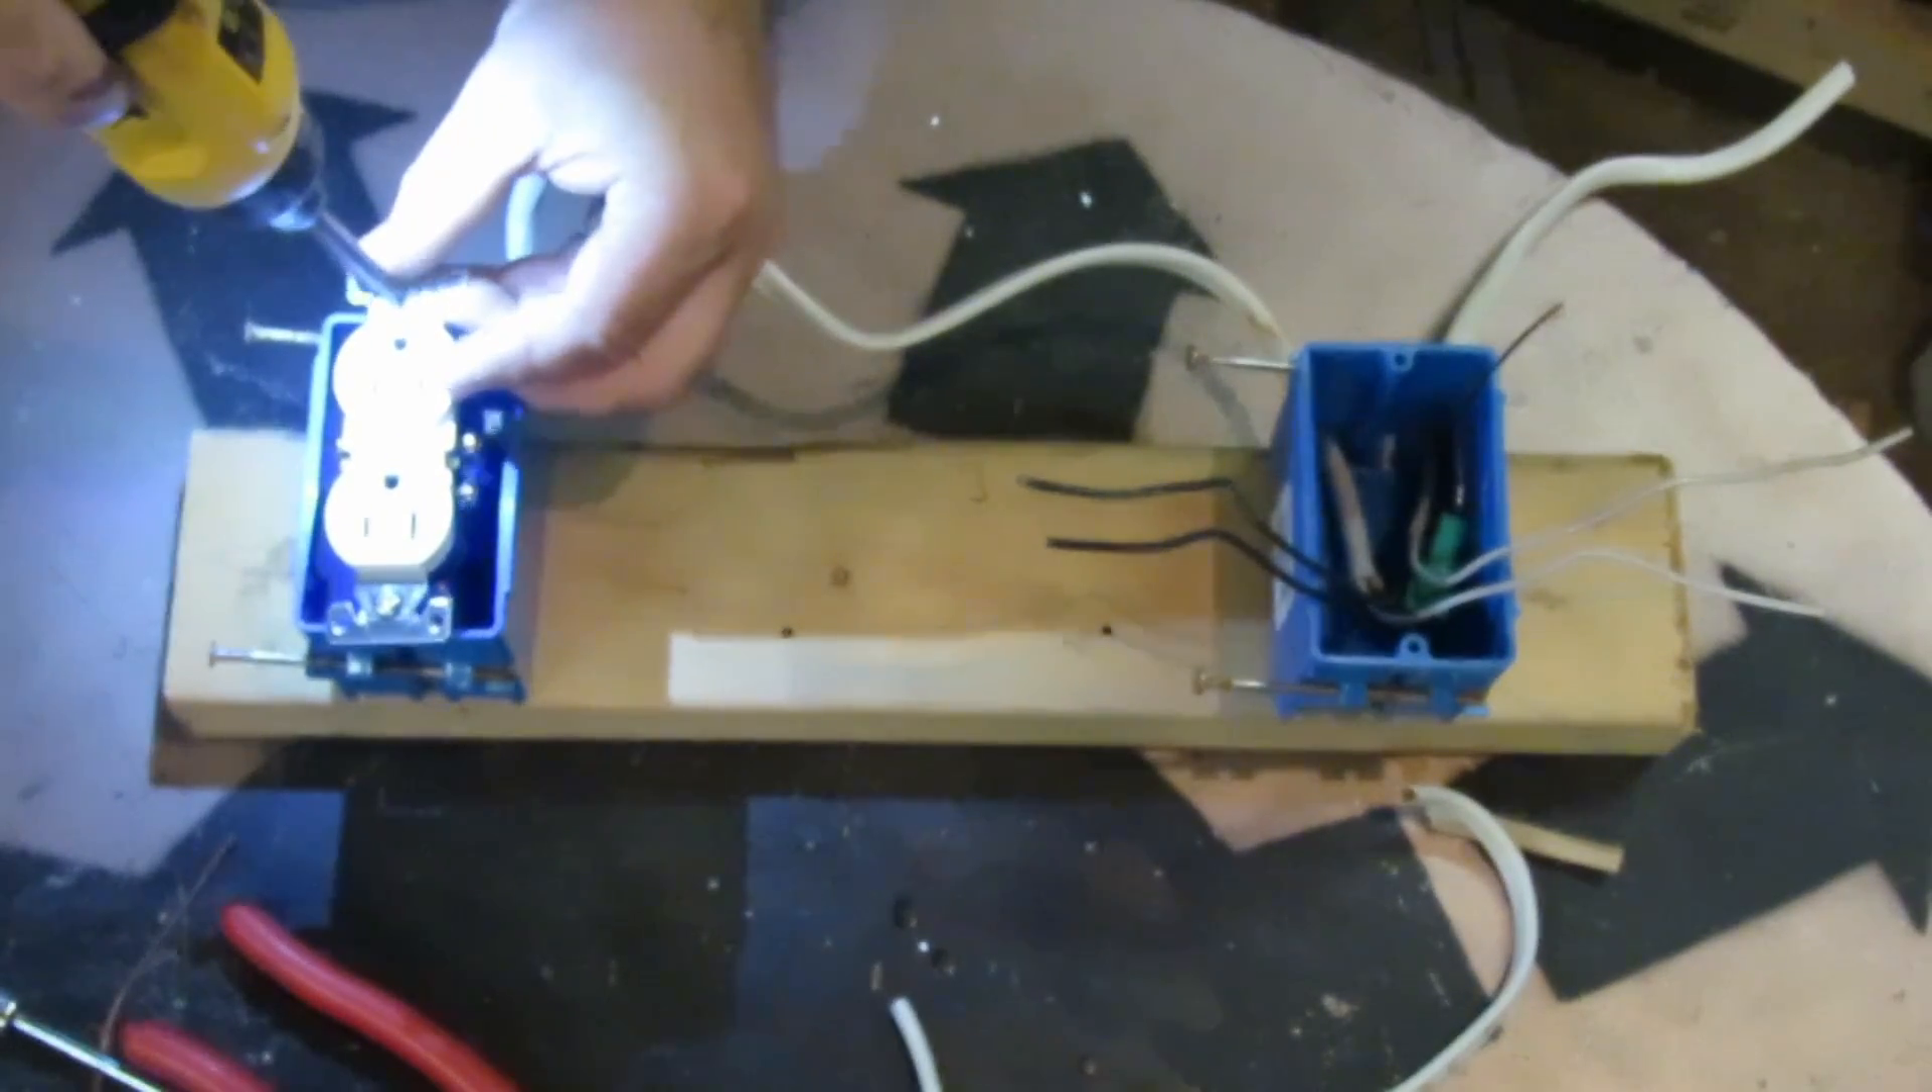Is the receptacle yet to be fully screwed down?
Yes.